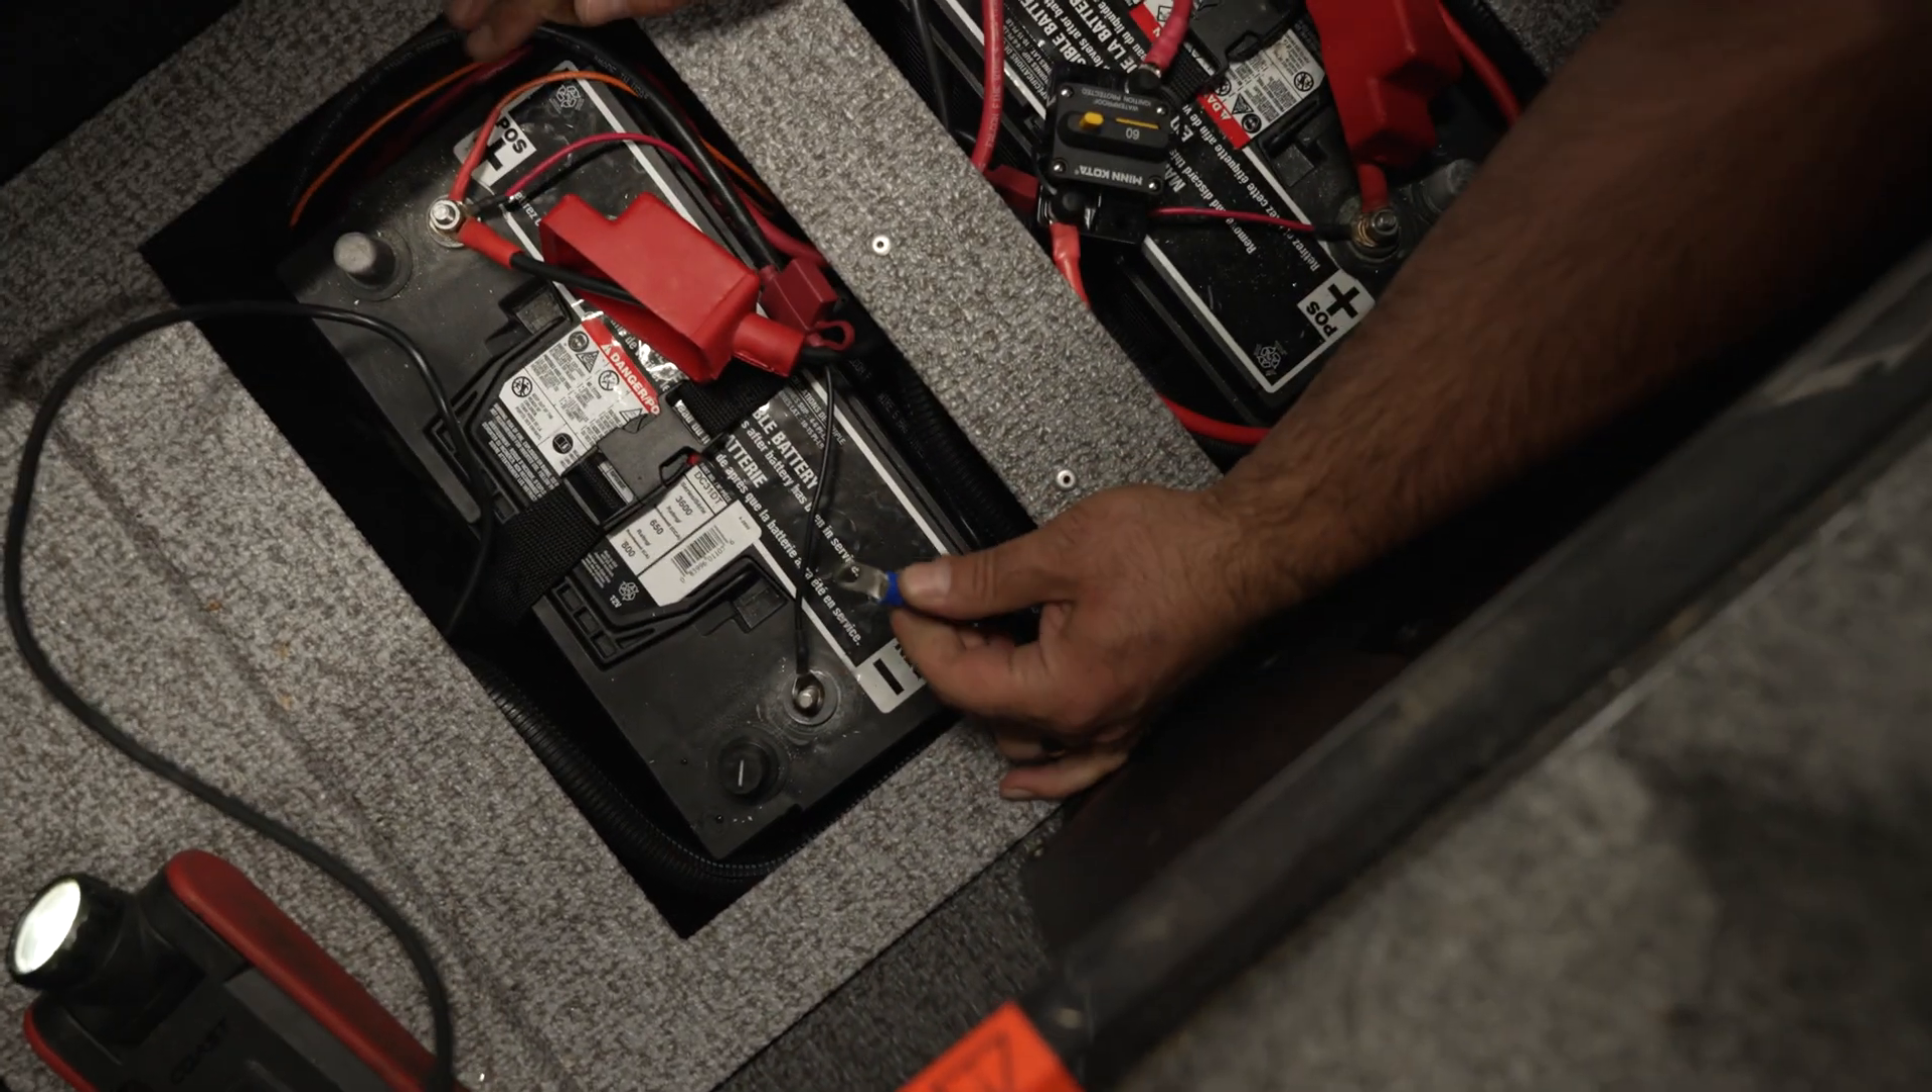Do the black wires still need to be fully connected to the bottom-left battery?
Yes.